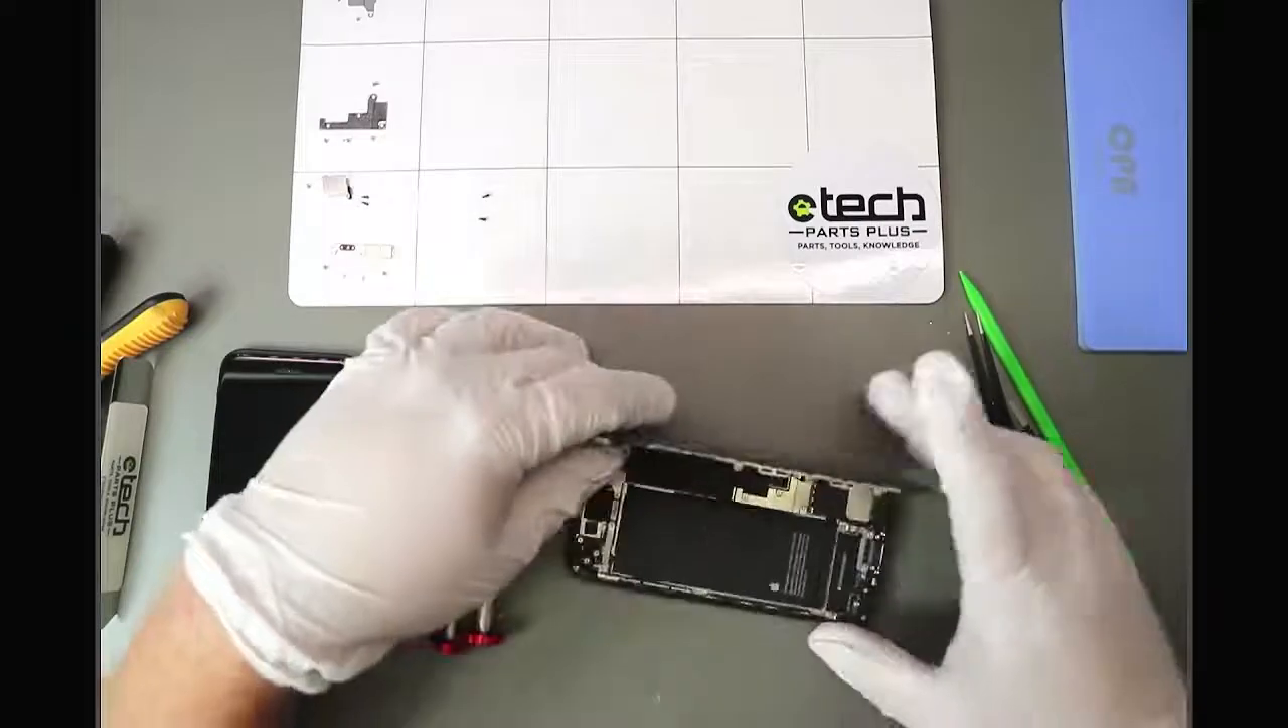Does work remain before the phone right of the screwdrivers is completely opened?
No.